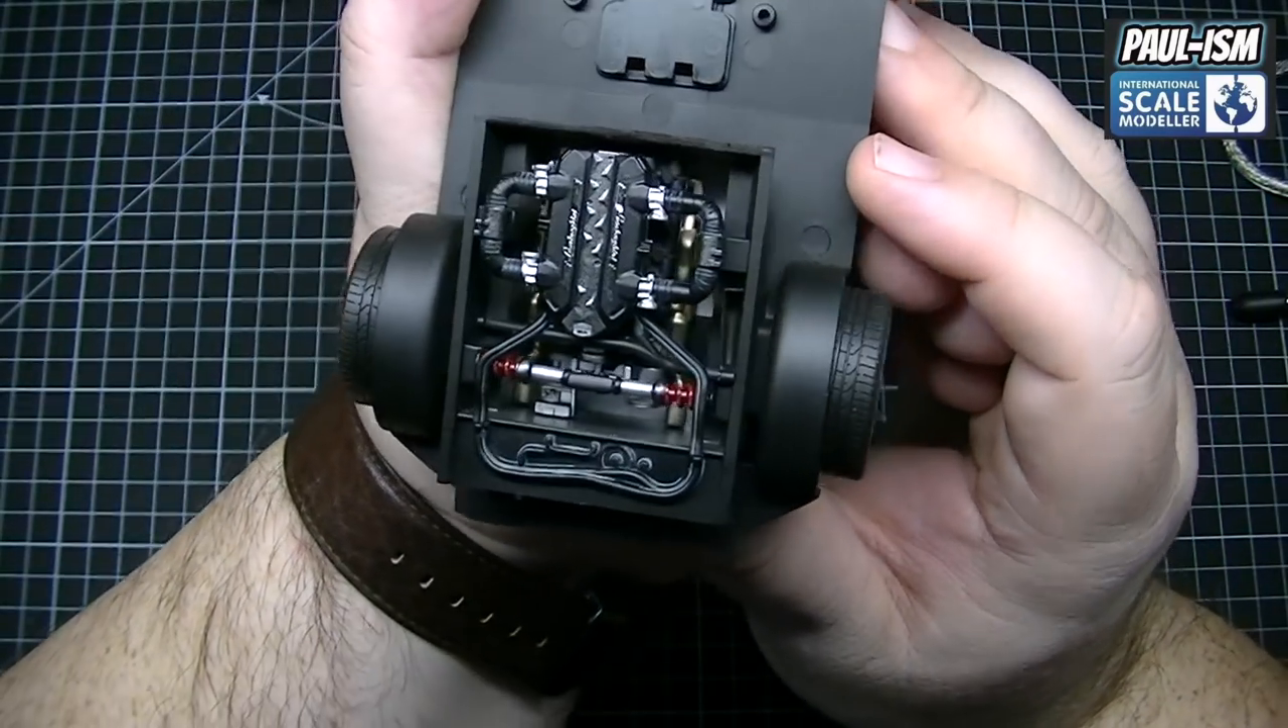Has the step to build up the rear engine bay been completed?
Yes.